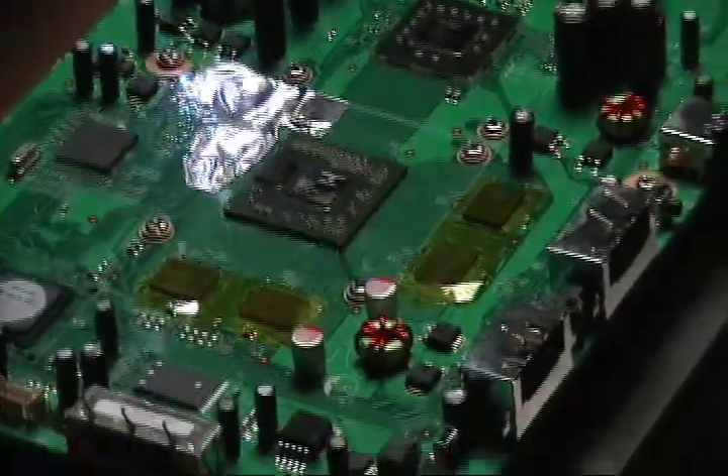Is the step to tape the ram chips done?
Yes.